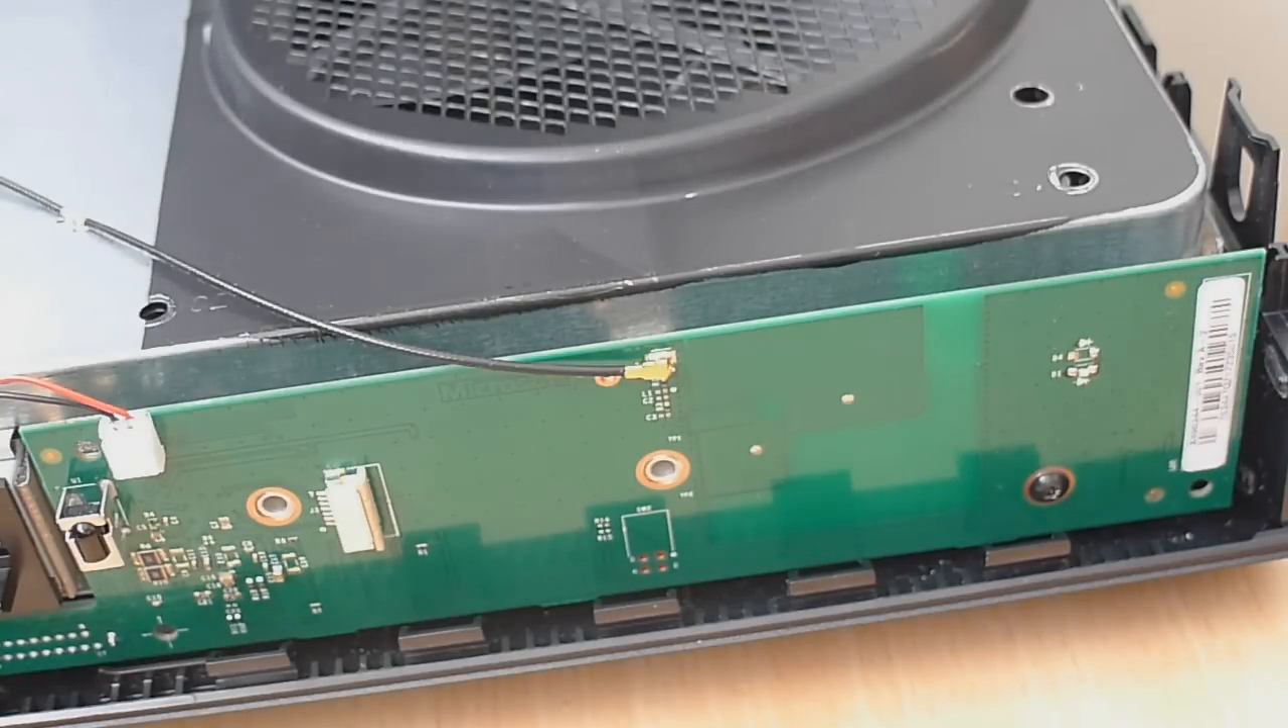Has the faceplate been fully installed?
No.